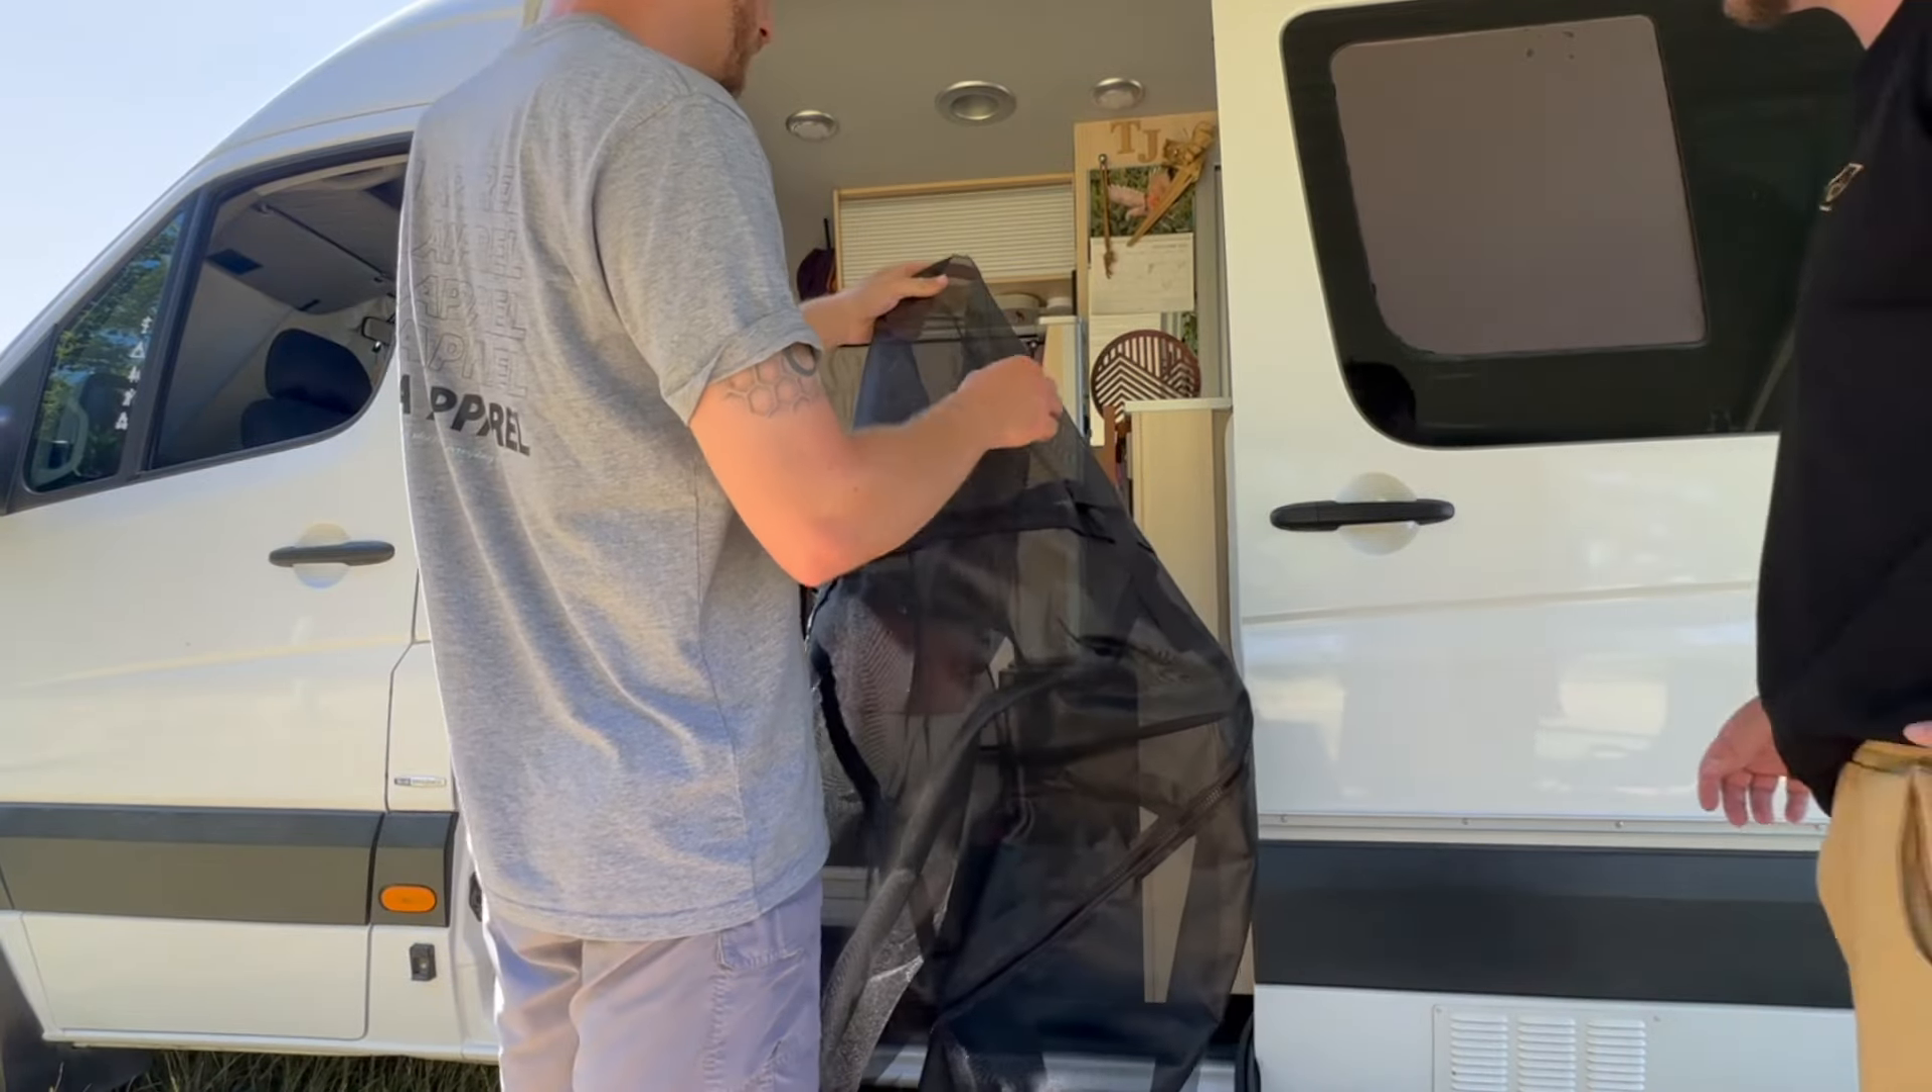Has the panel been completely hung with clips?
No.